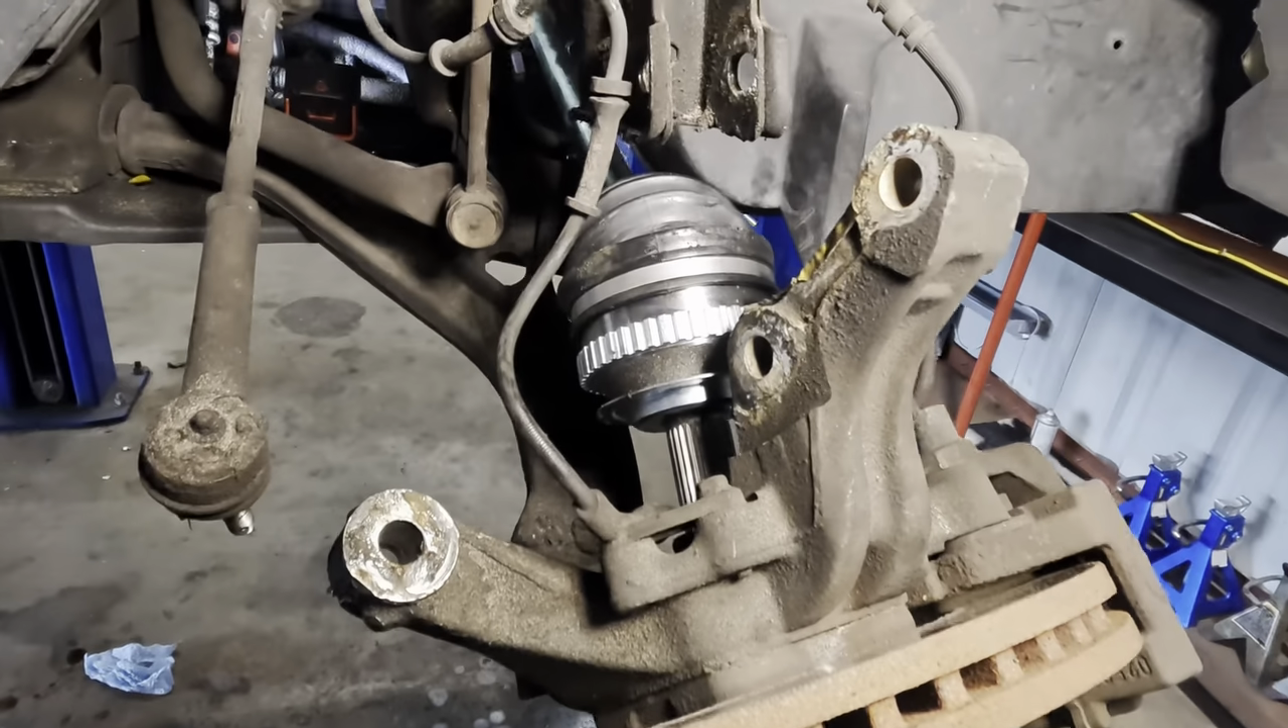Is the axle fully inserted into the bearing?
No.